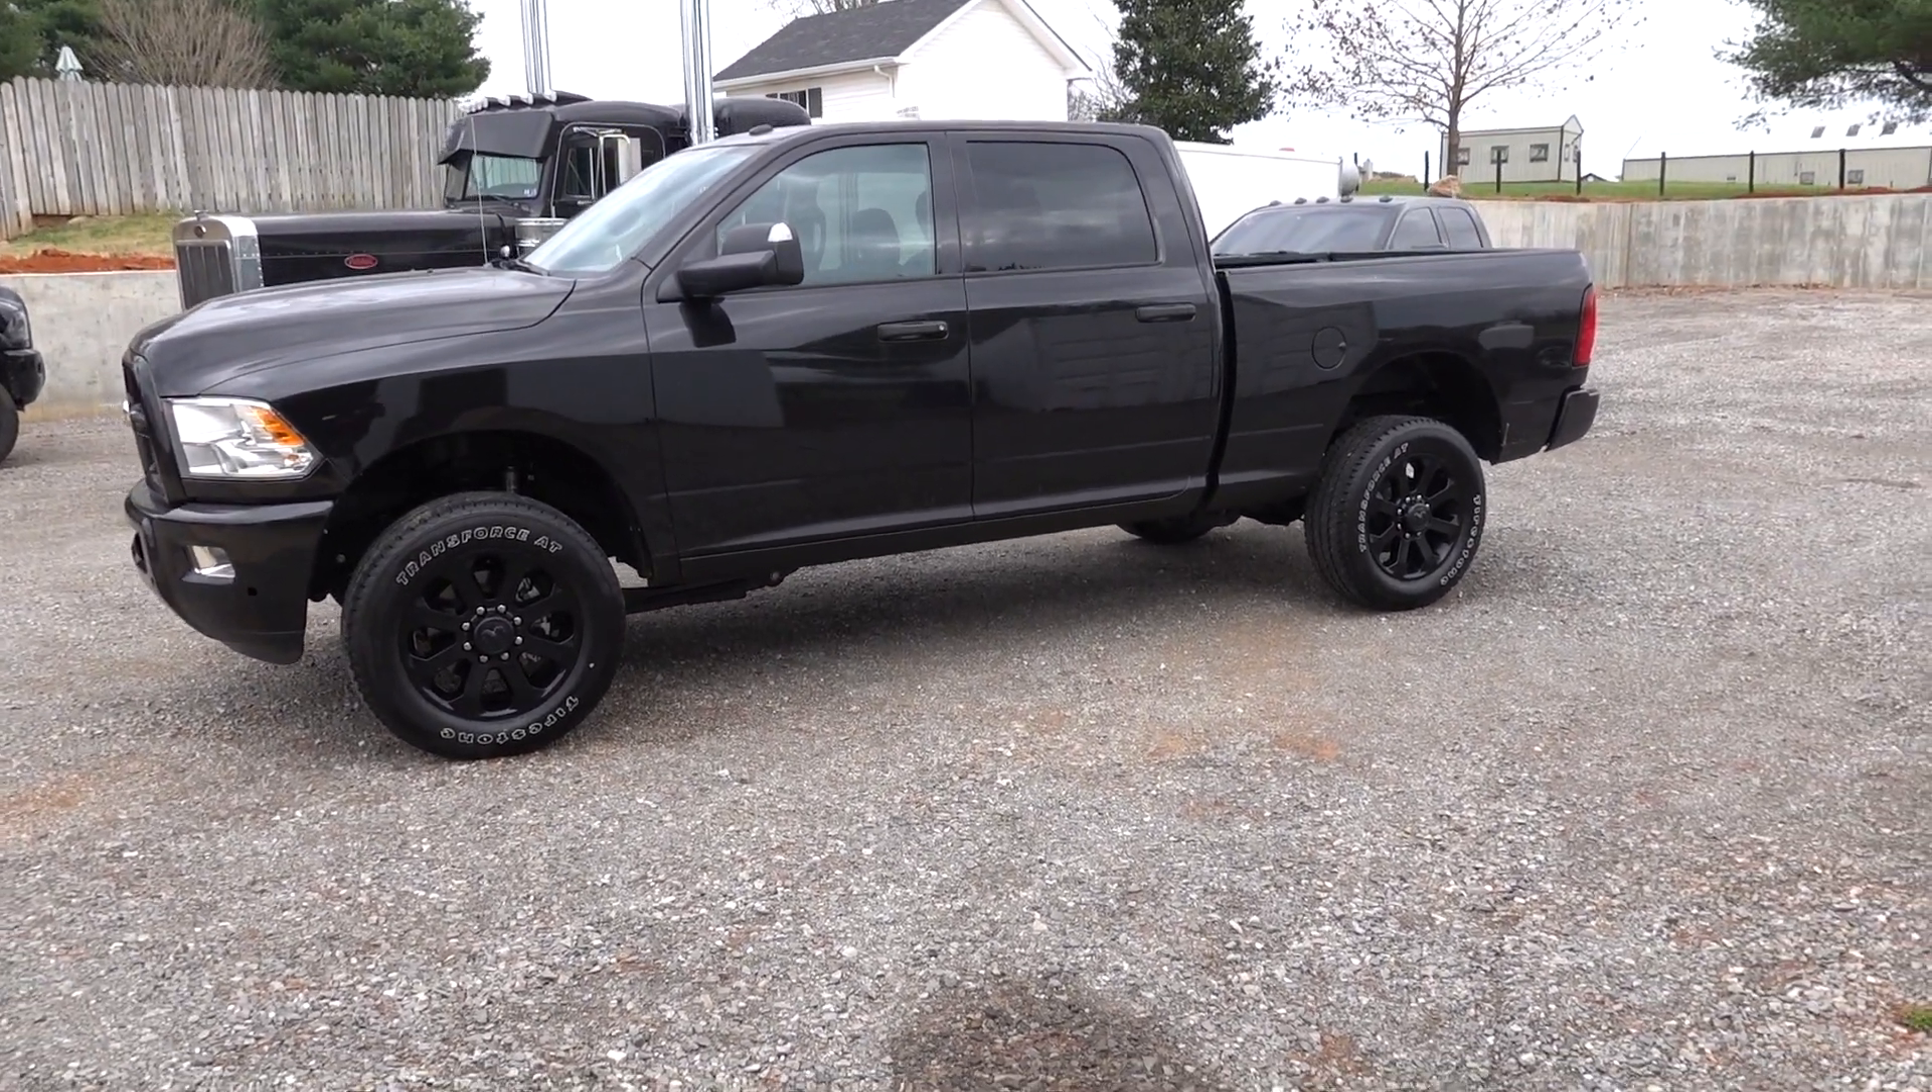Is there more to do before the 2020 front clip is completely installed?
Yes.